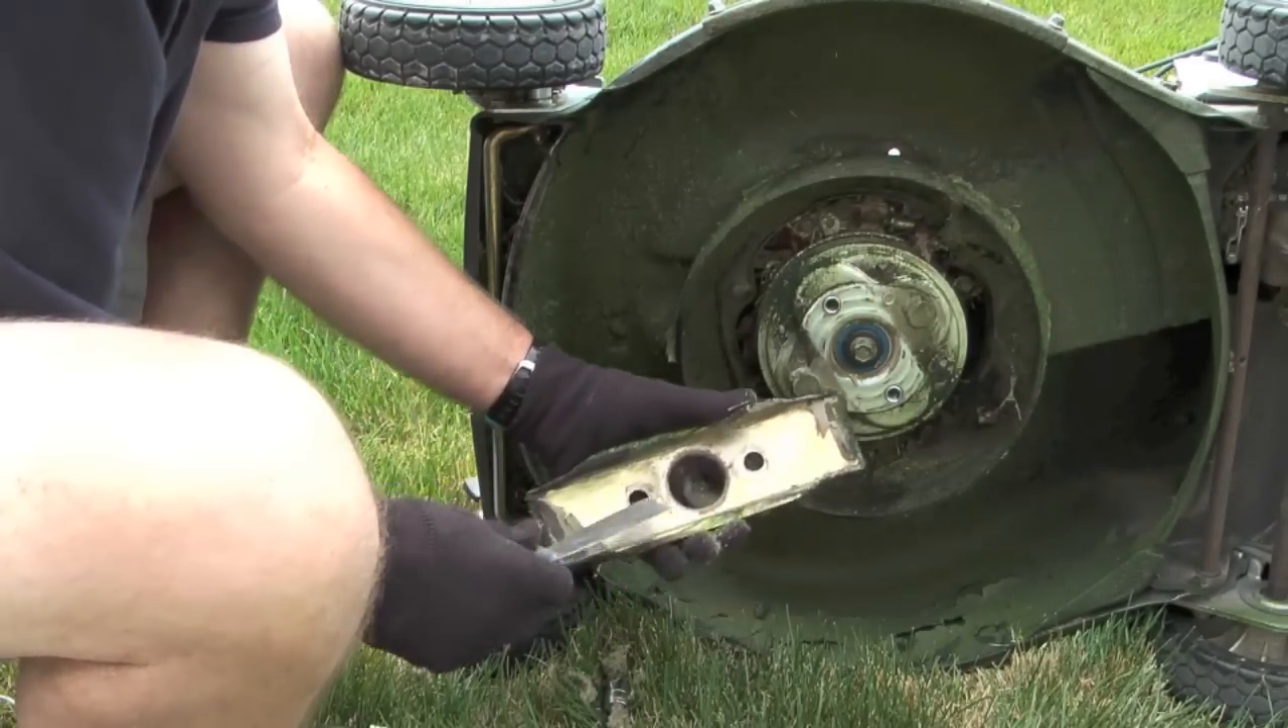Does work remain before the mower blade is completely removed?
No.